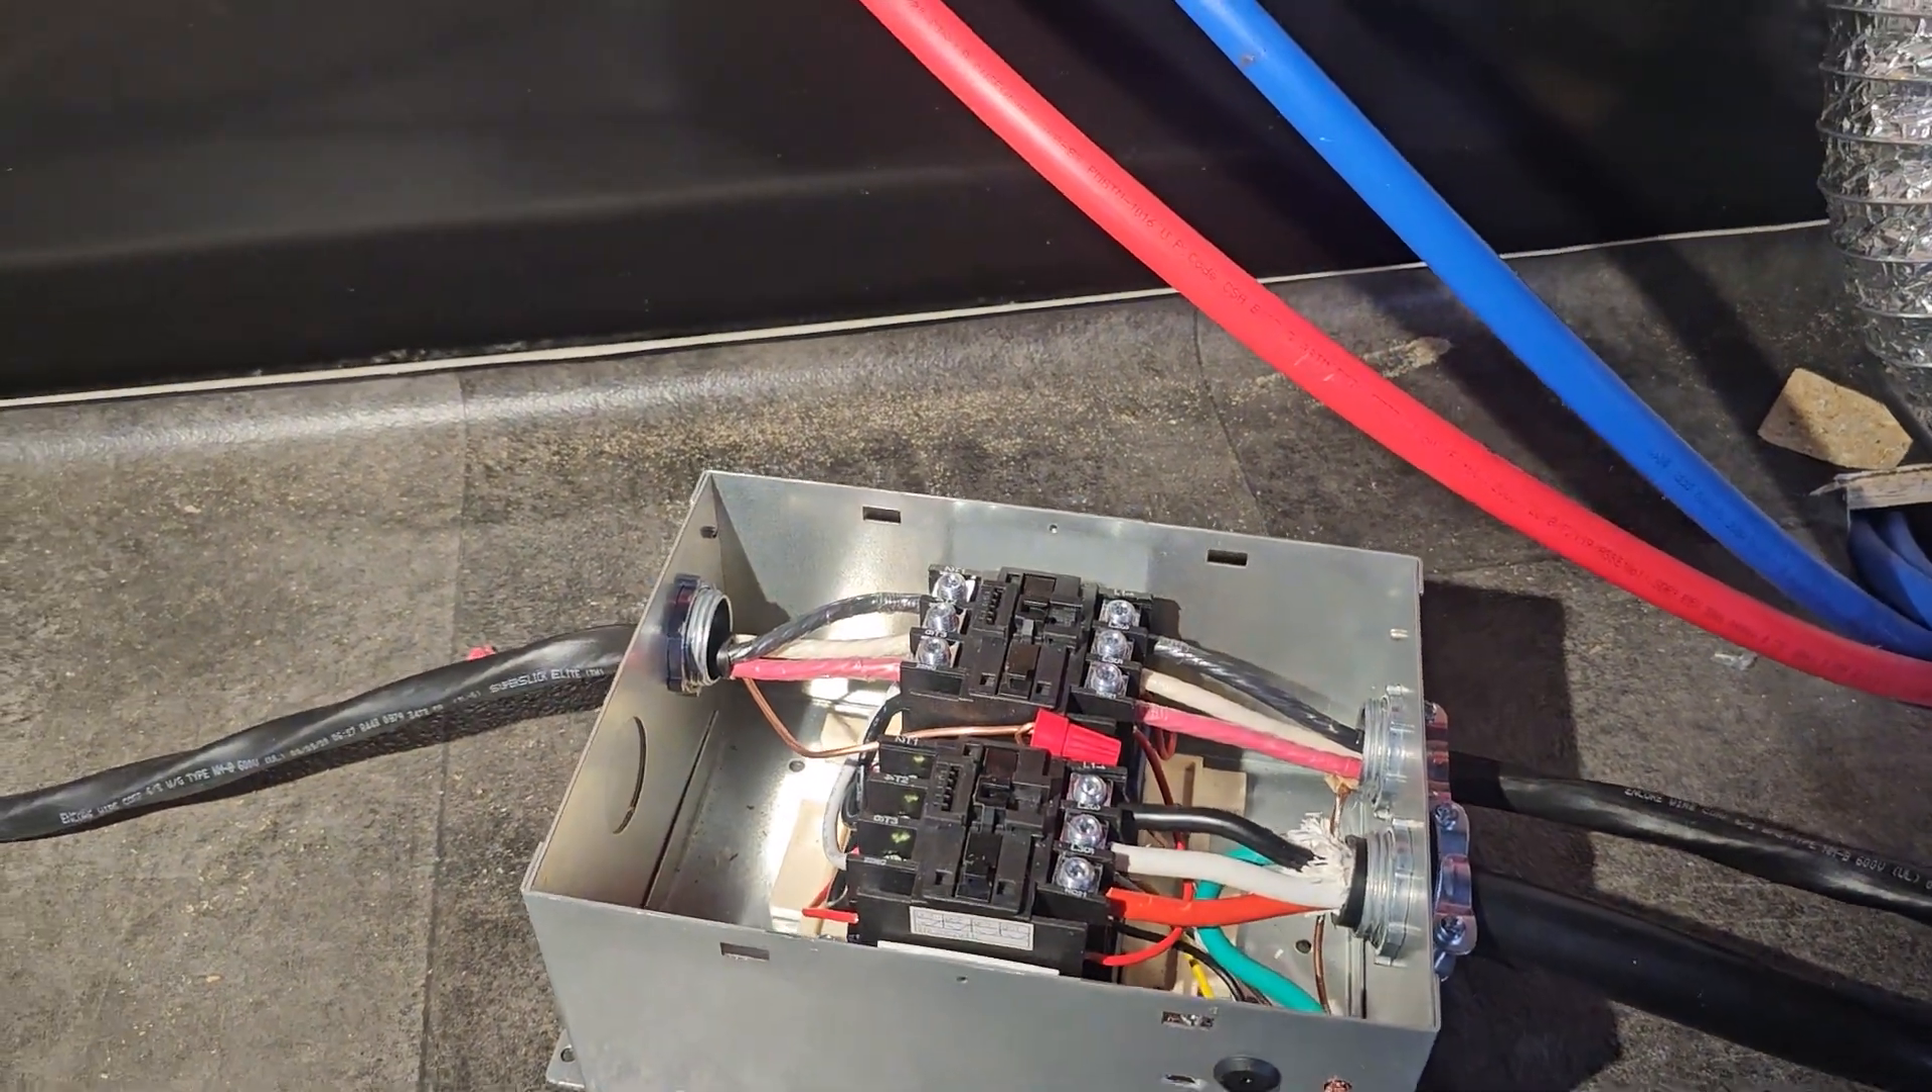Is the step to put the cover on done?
No.